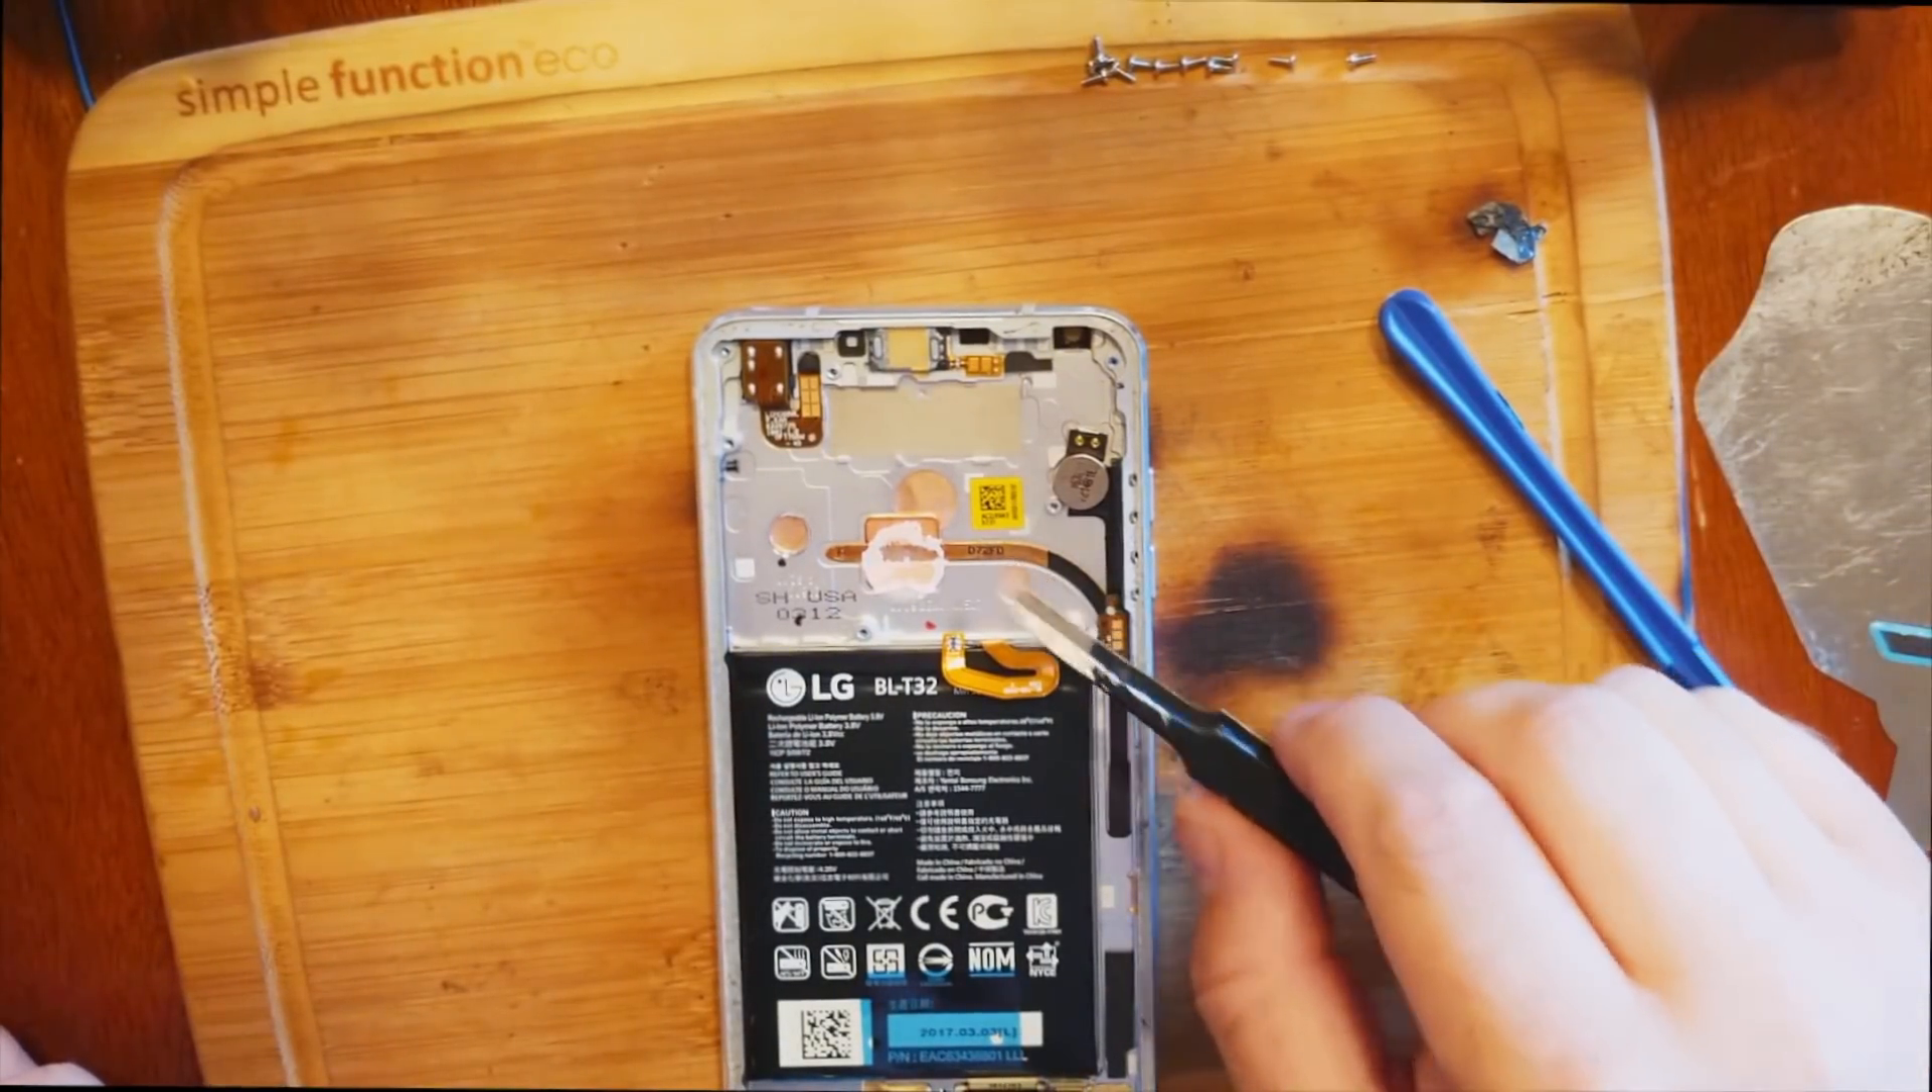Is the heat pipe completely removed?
No.